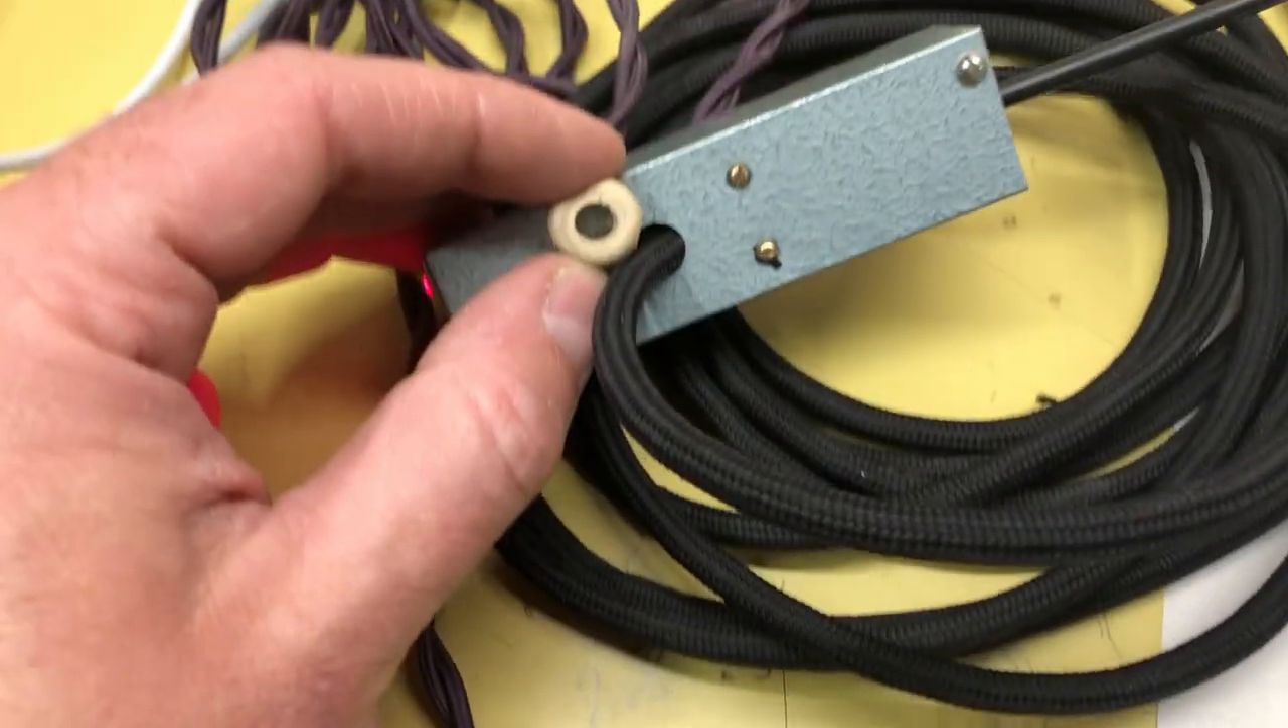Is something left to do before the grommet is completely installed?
Yes.